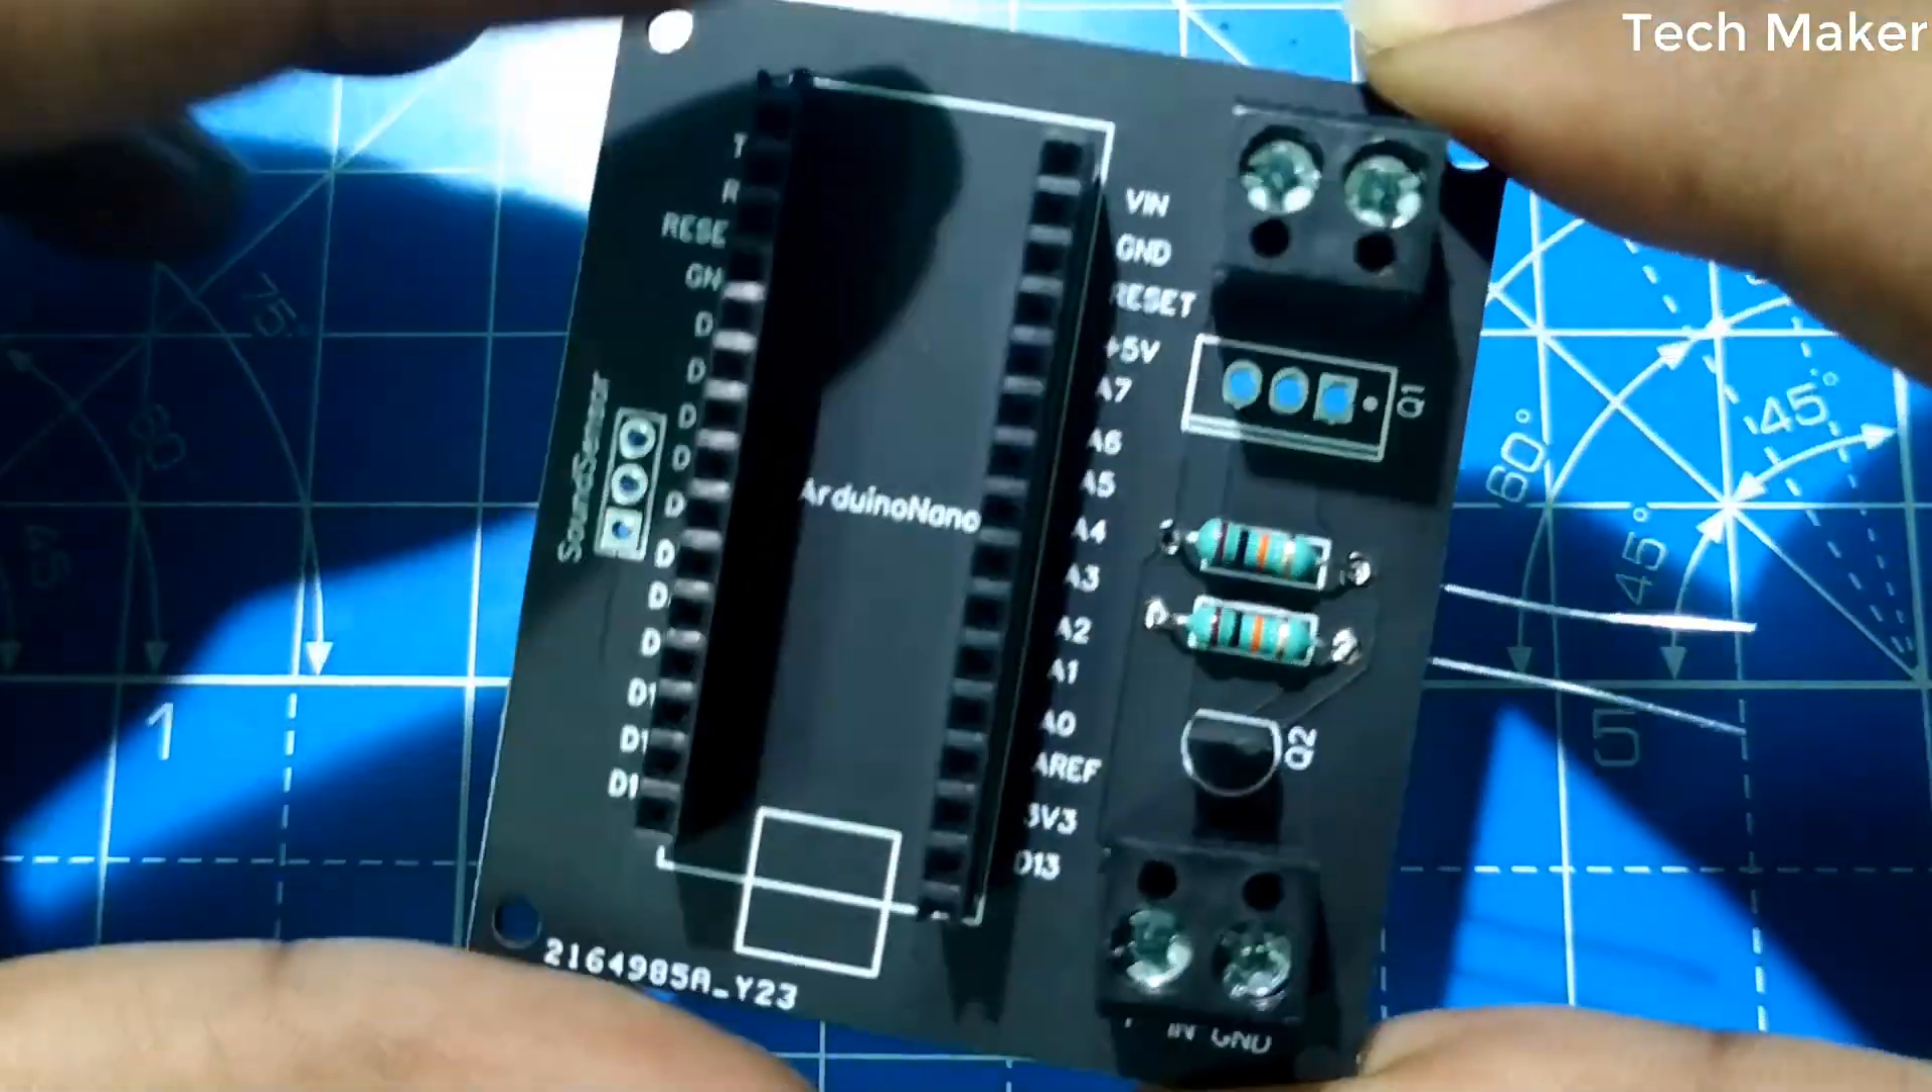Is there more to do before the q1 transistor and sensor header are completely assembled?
Yes.